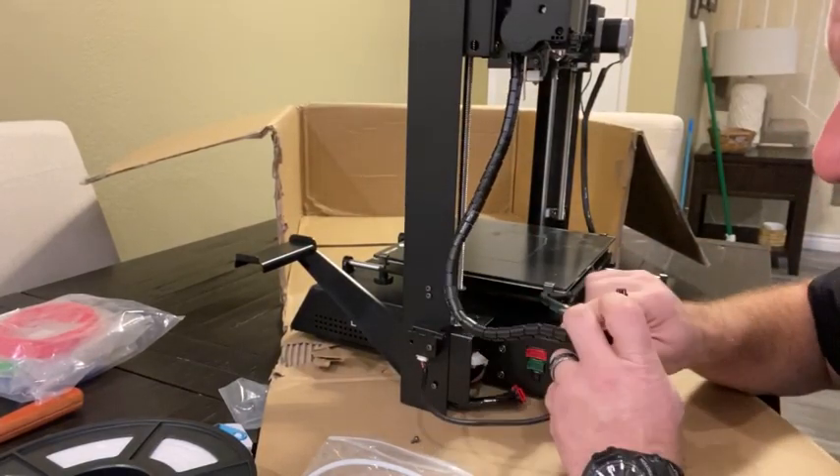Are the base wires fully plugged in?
No.